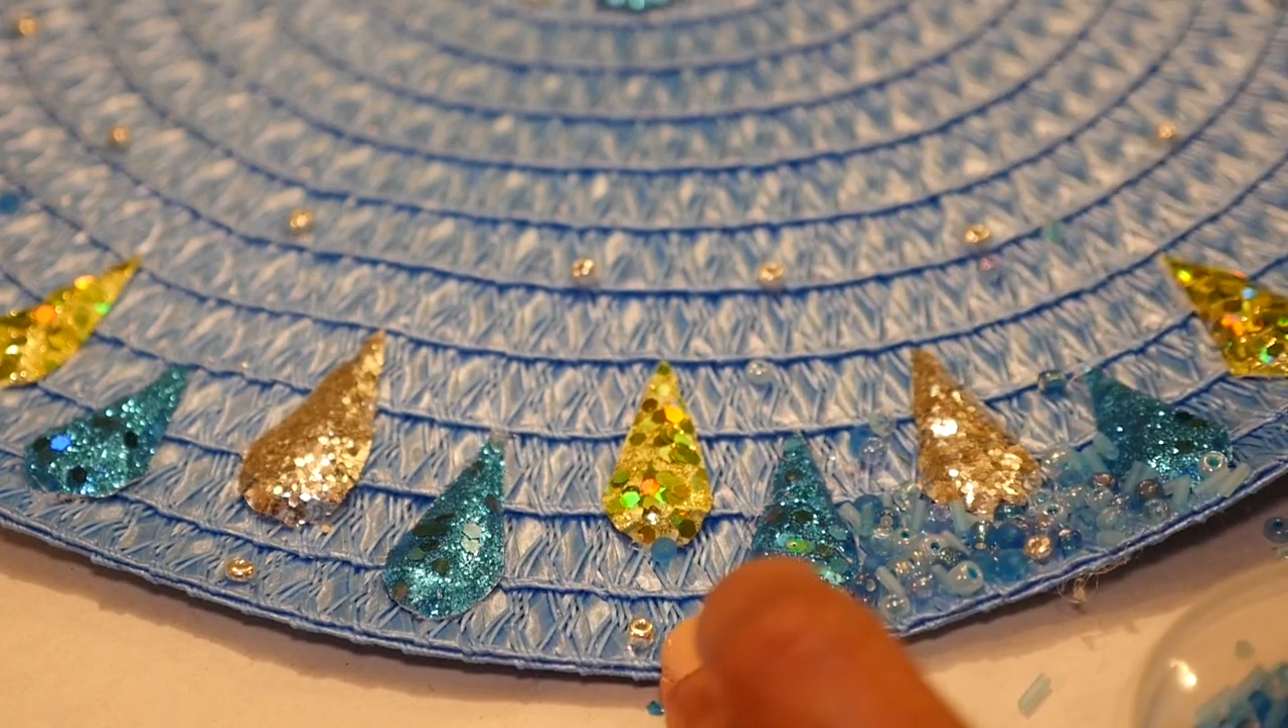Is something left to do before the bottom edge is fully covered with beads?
Yes.